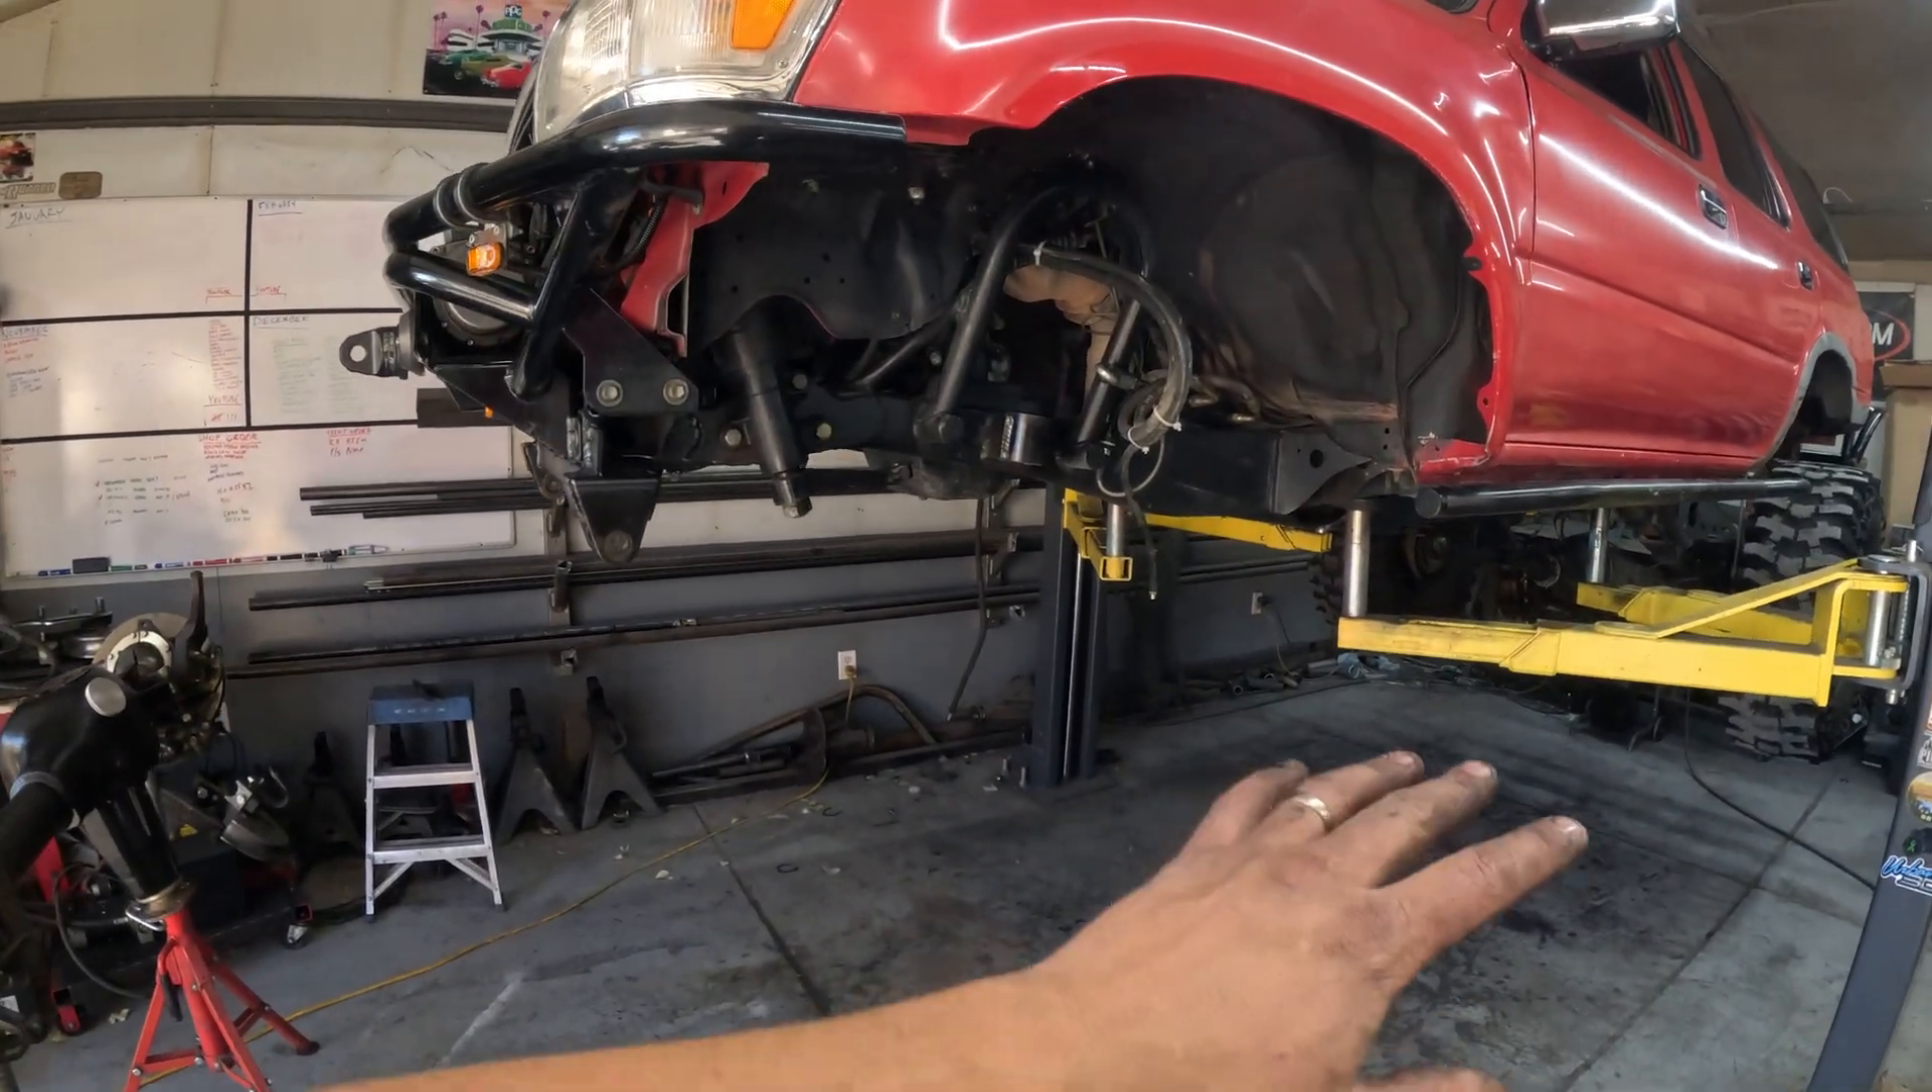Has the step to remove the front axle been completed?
Yes.